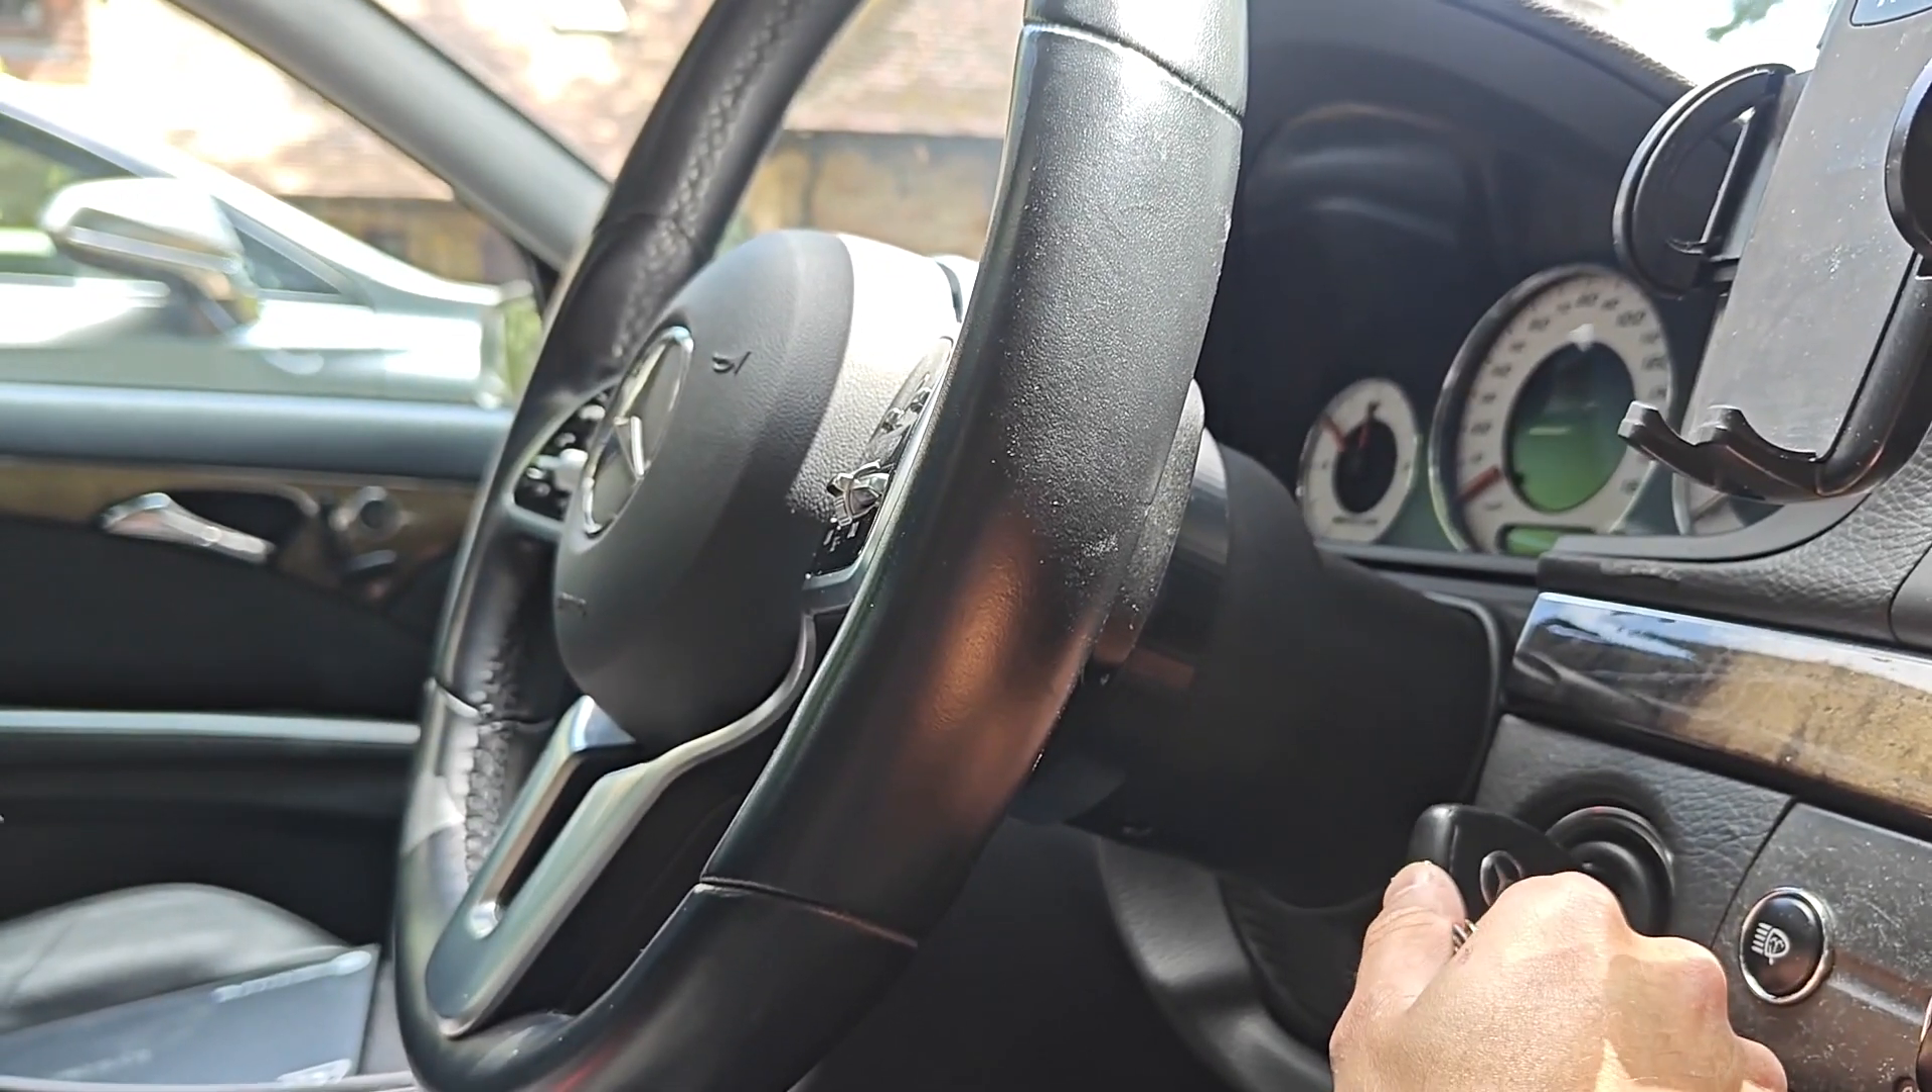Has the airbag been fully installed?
Yes.